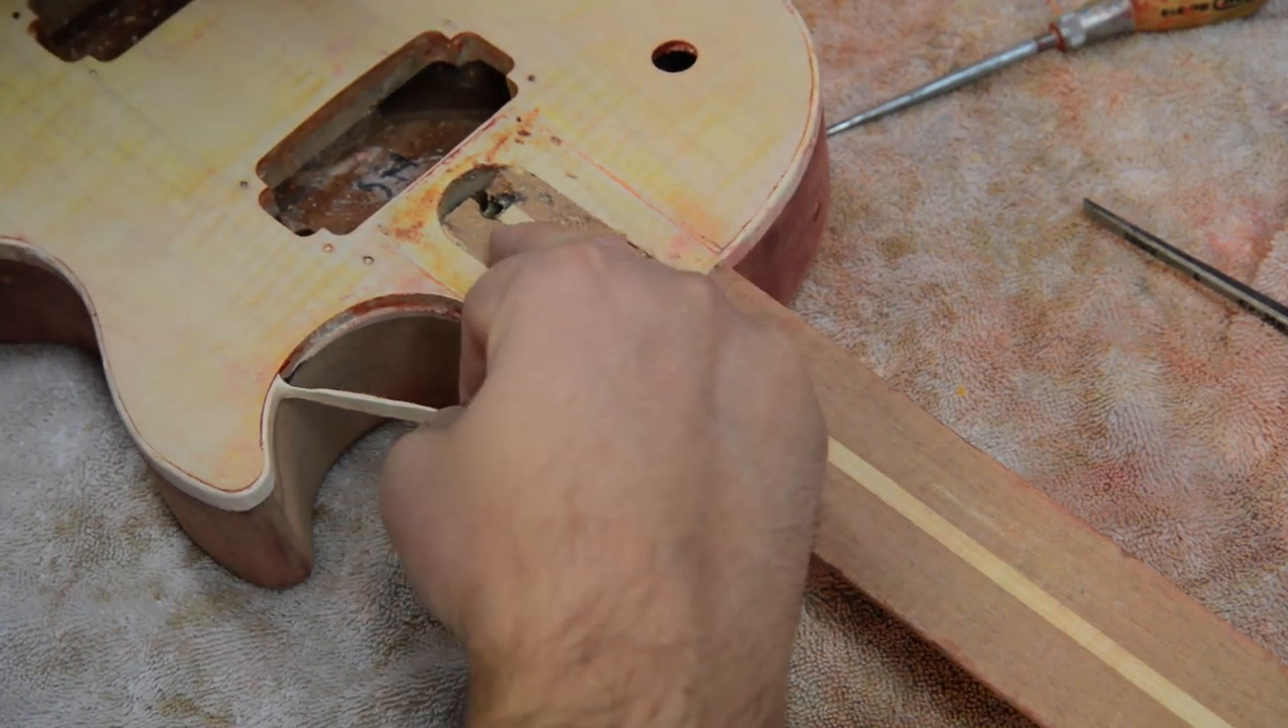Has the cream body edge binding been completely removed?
No.